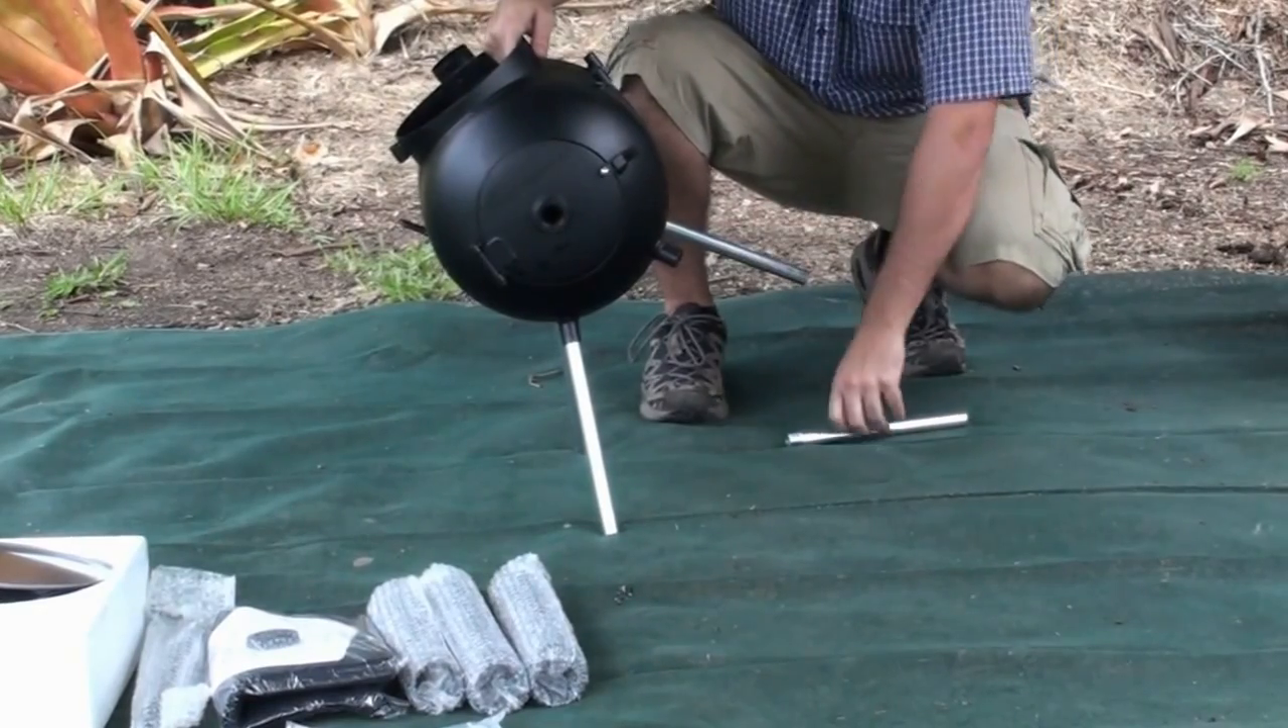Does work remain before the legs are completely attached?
Yes.